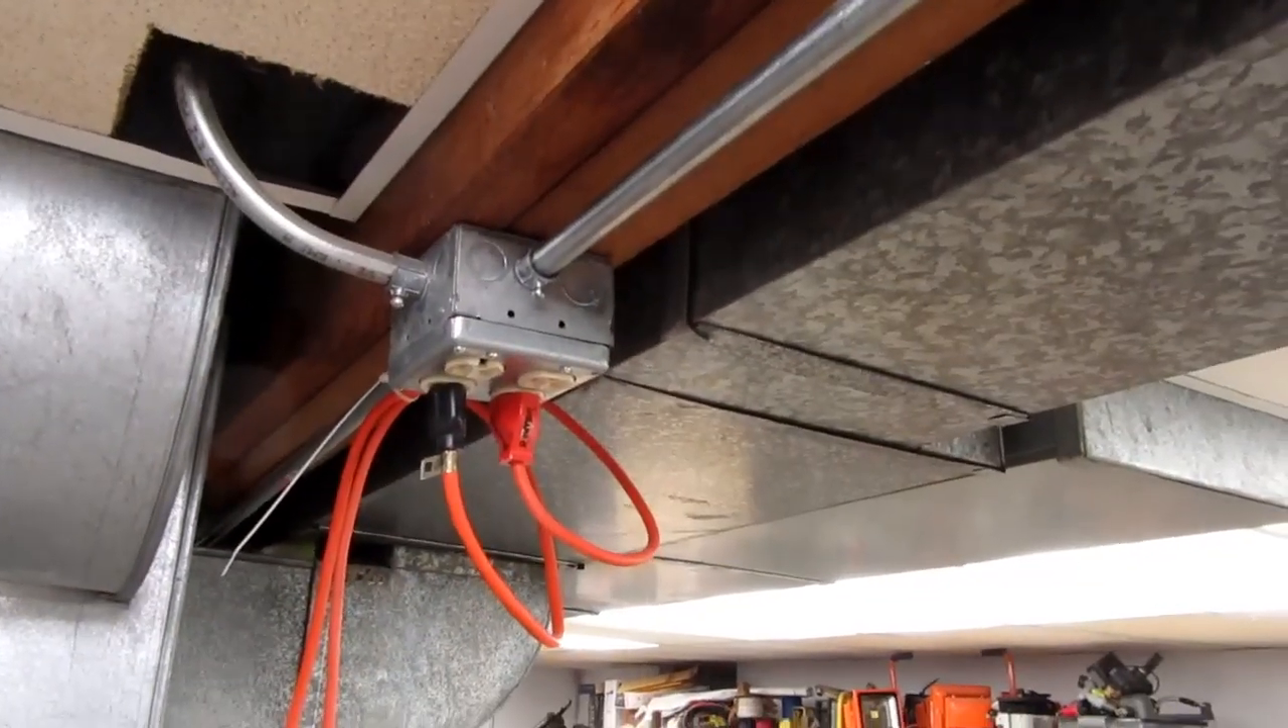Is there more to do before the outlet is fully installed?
No.